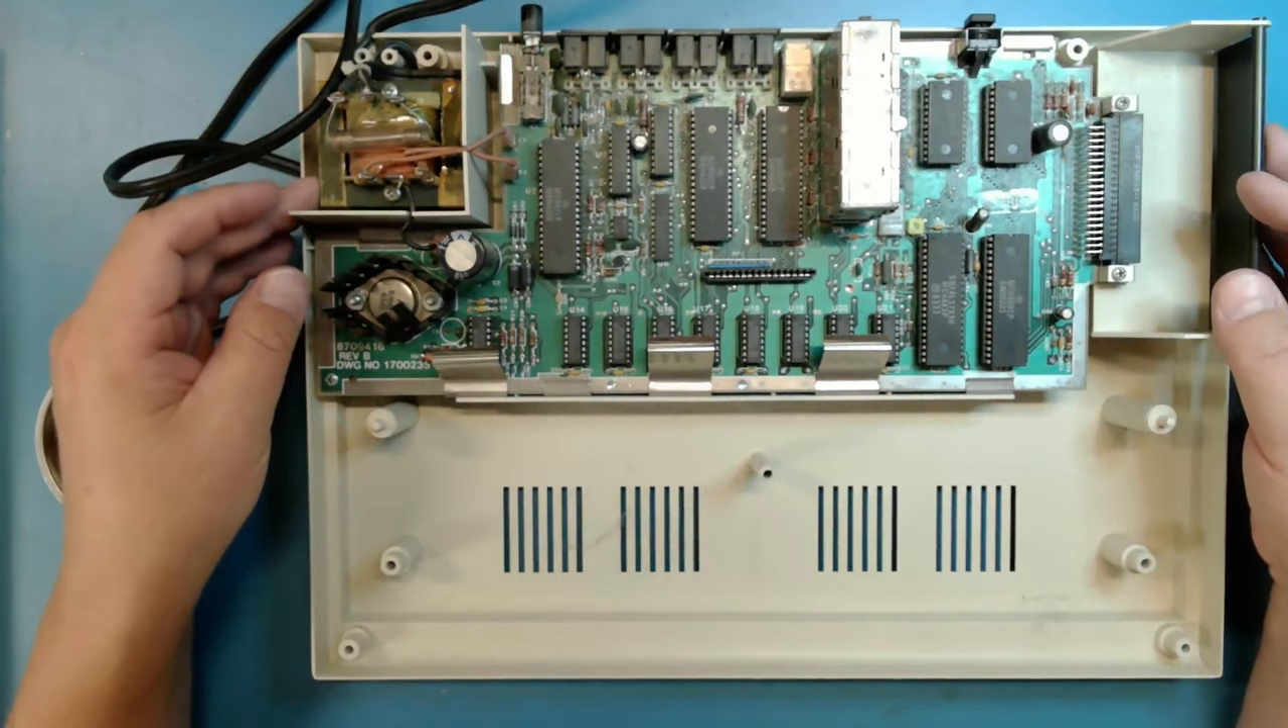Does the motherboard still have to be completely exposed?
No.